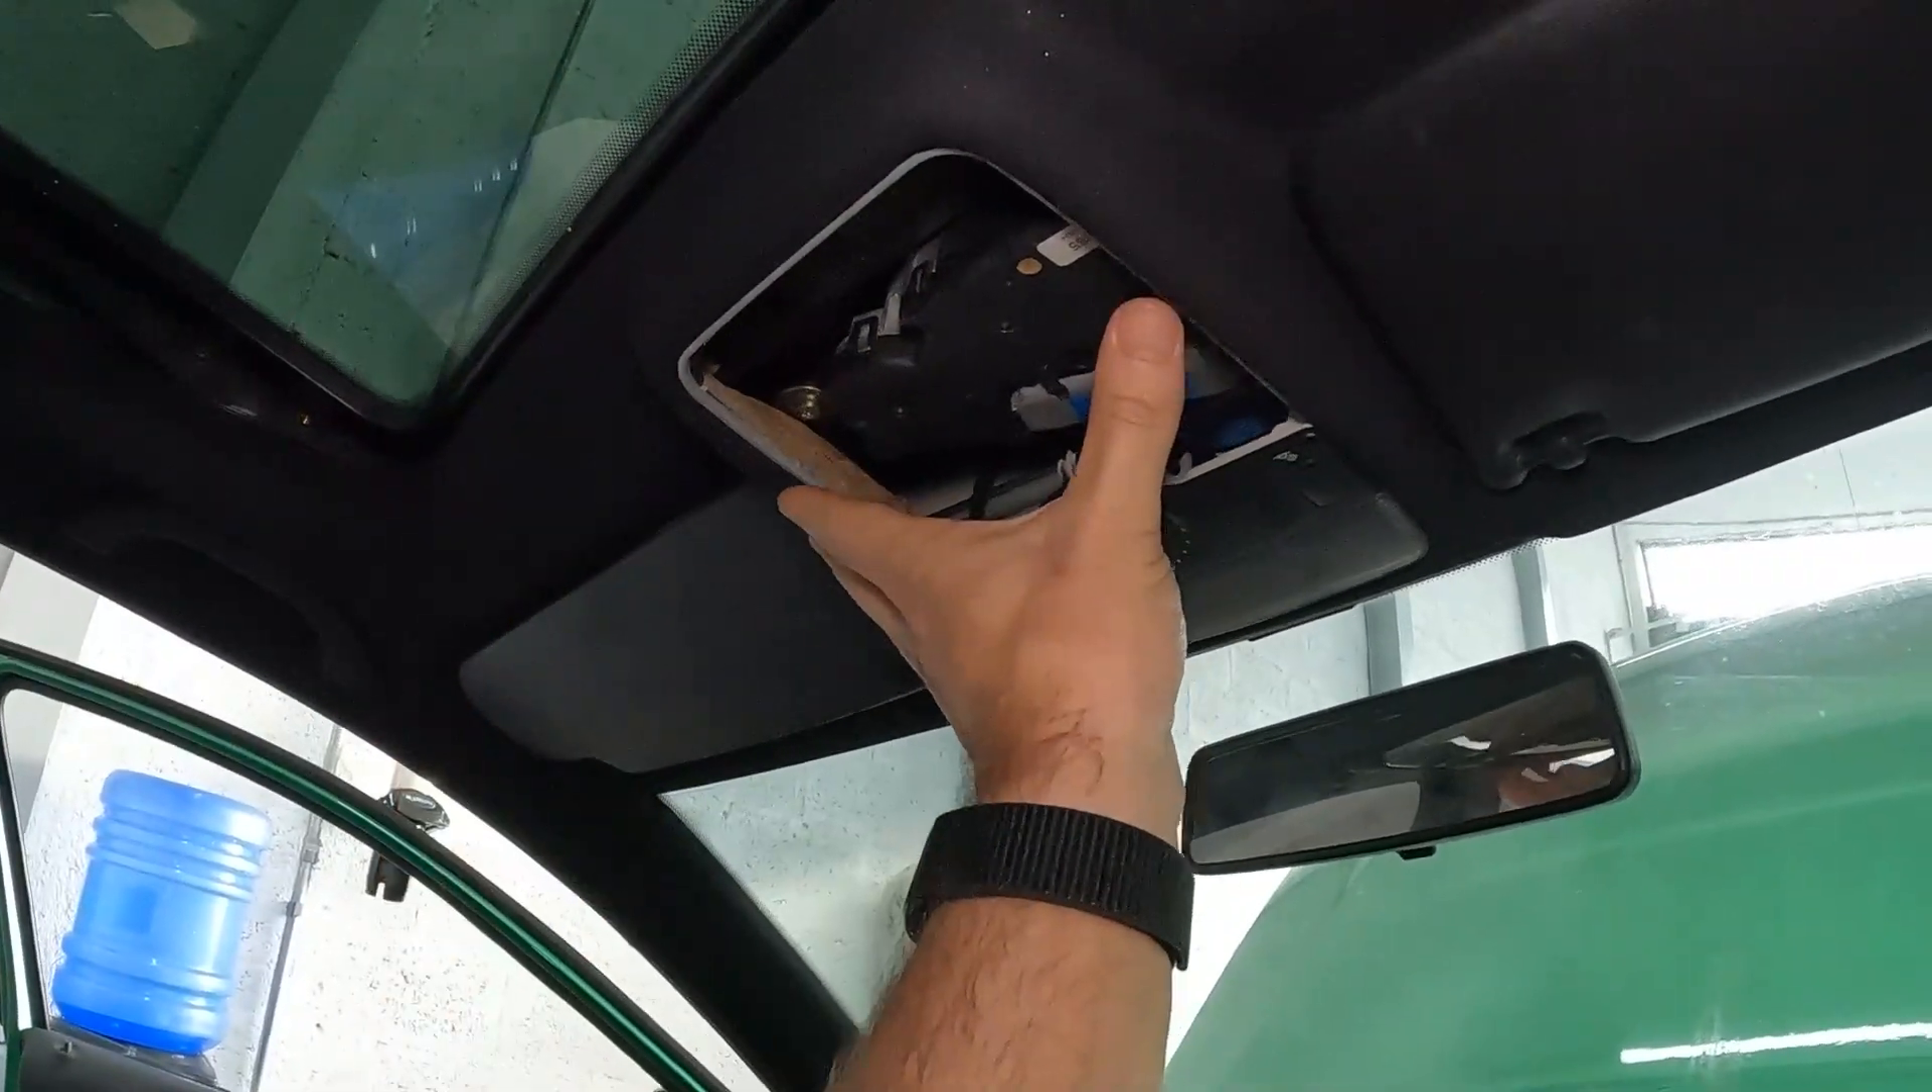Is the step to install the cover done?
No.